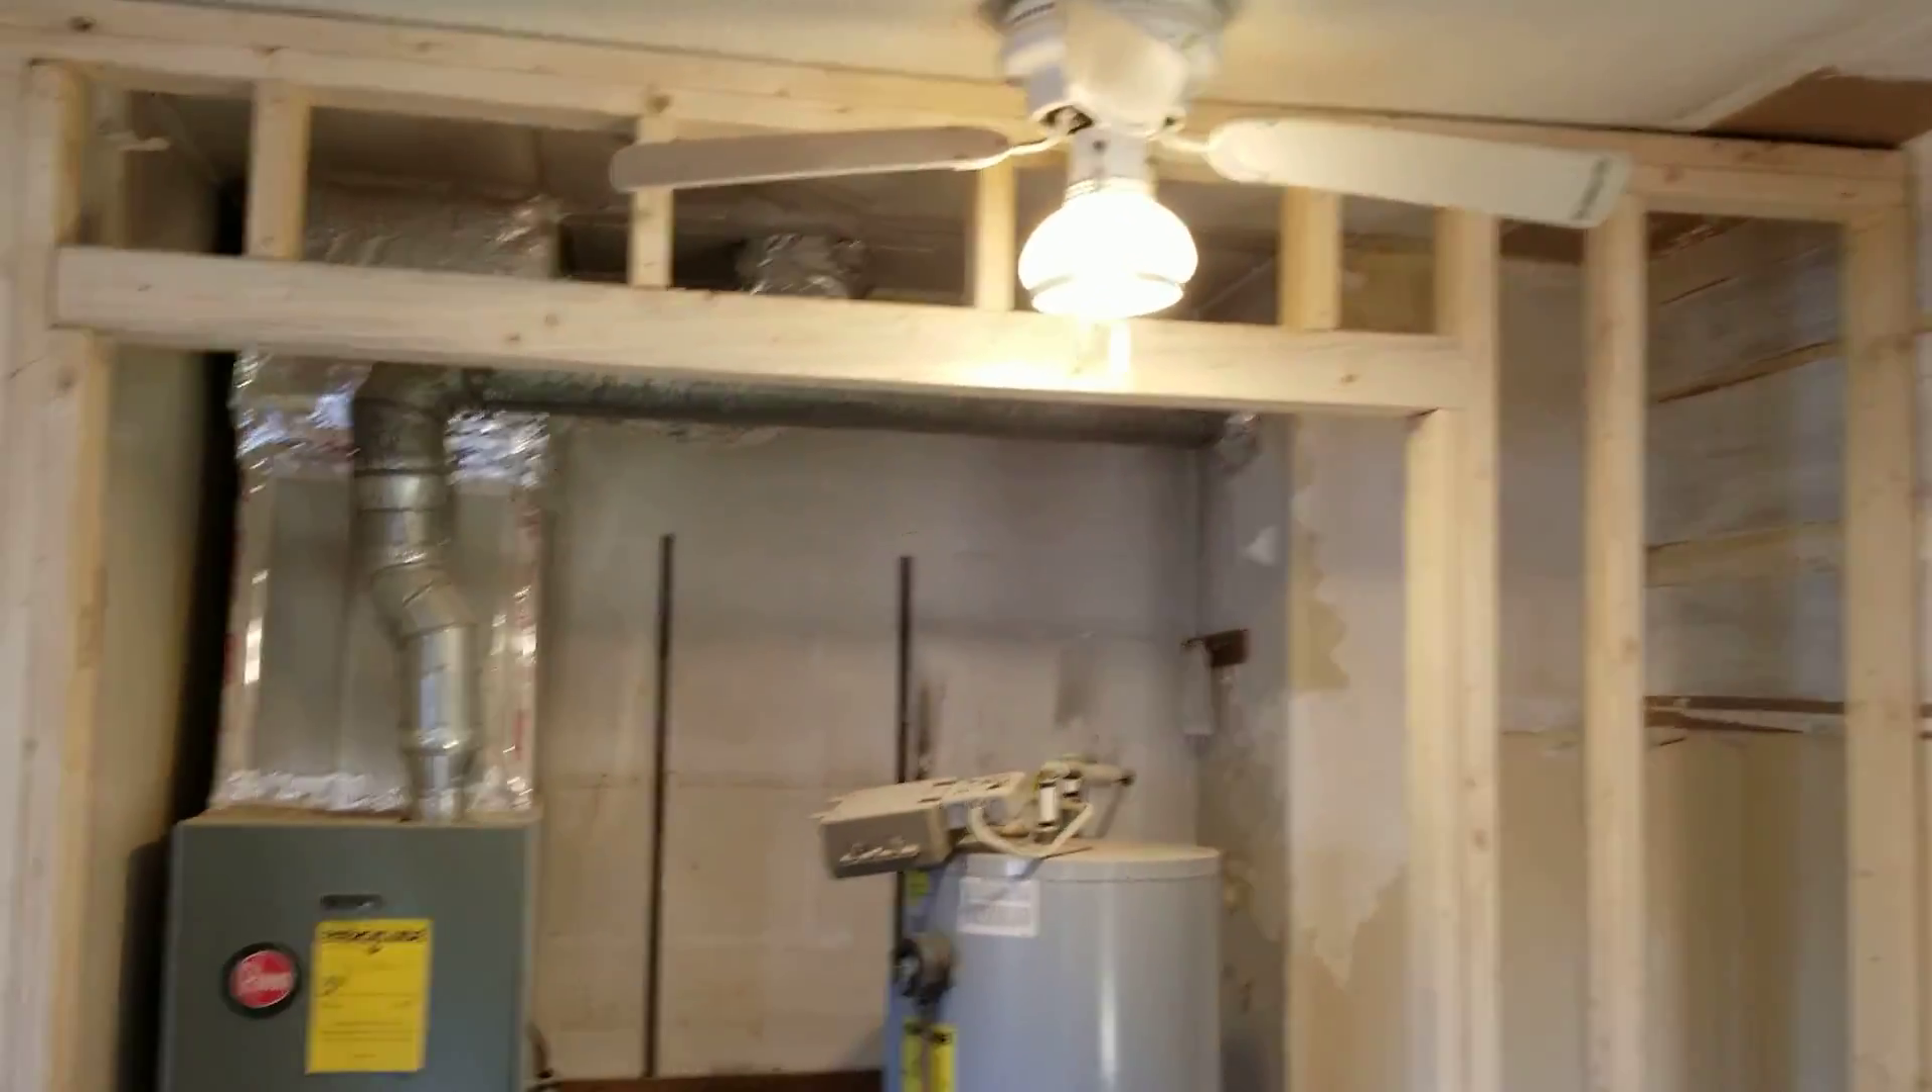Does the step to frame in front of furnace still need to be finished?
No.